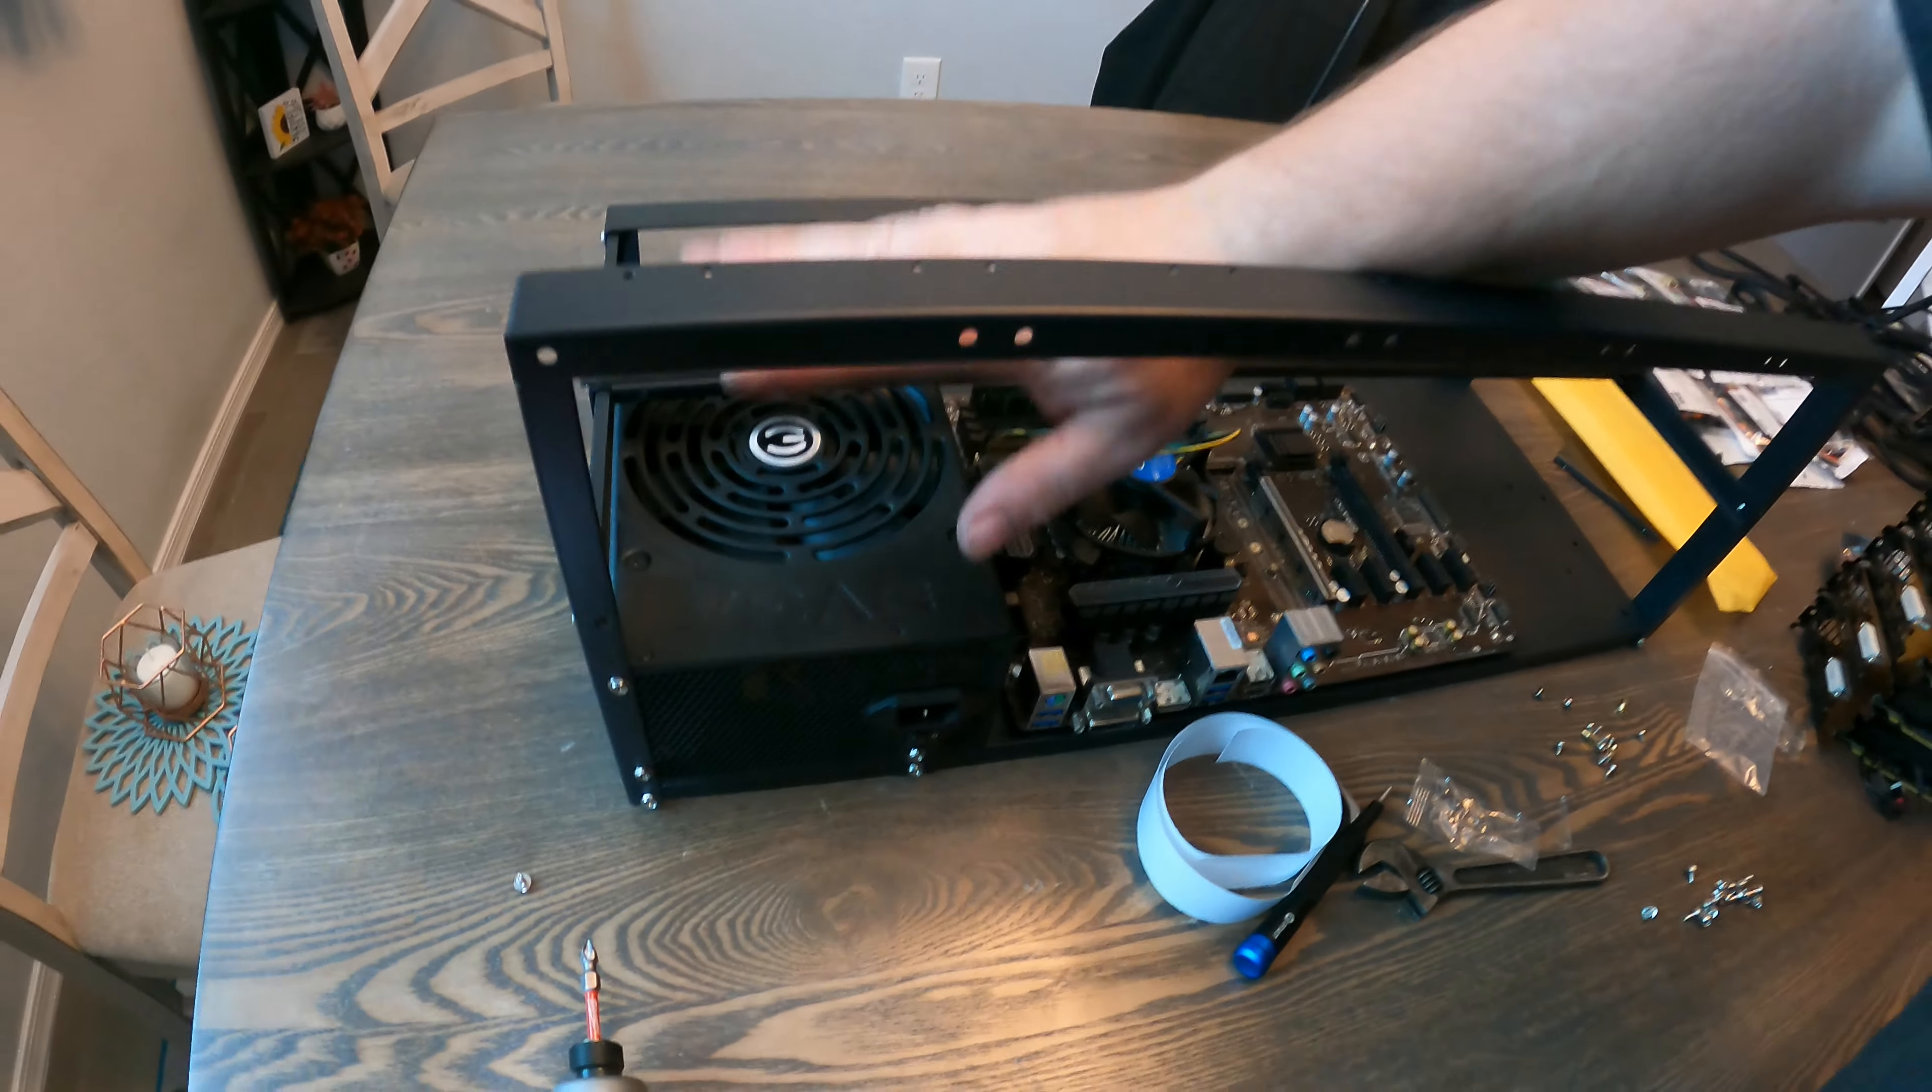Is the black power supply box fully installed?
Yes.